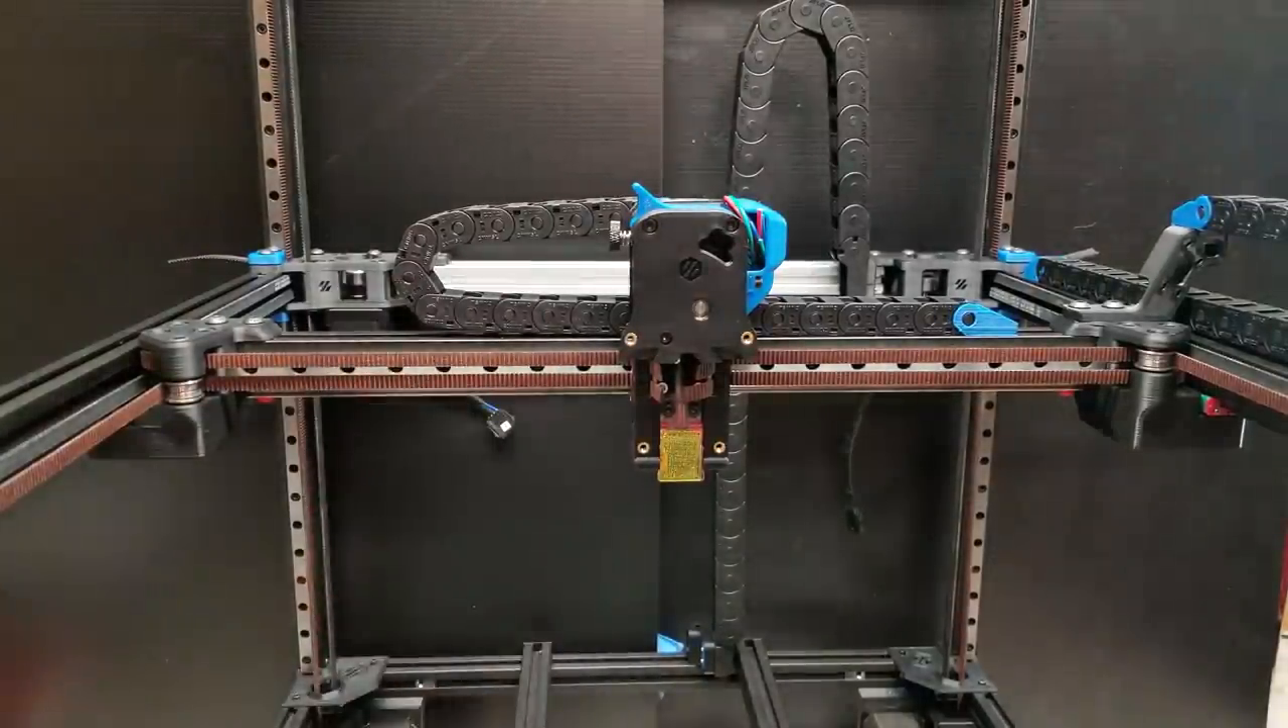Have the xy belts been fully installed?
Yes.